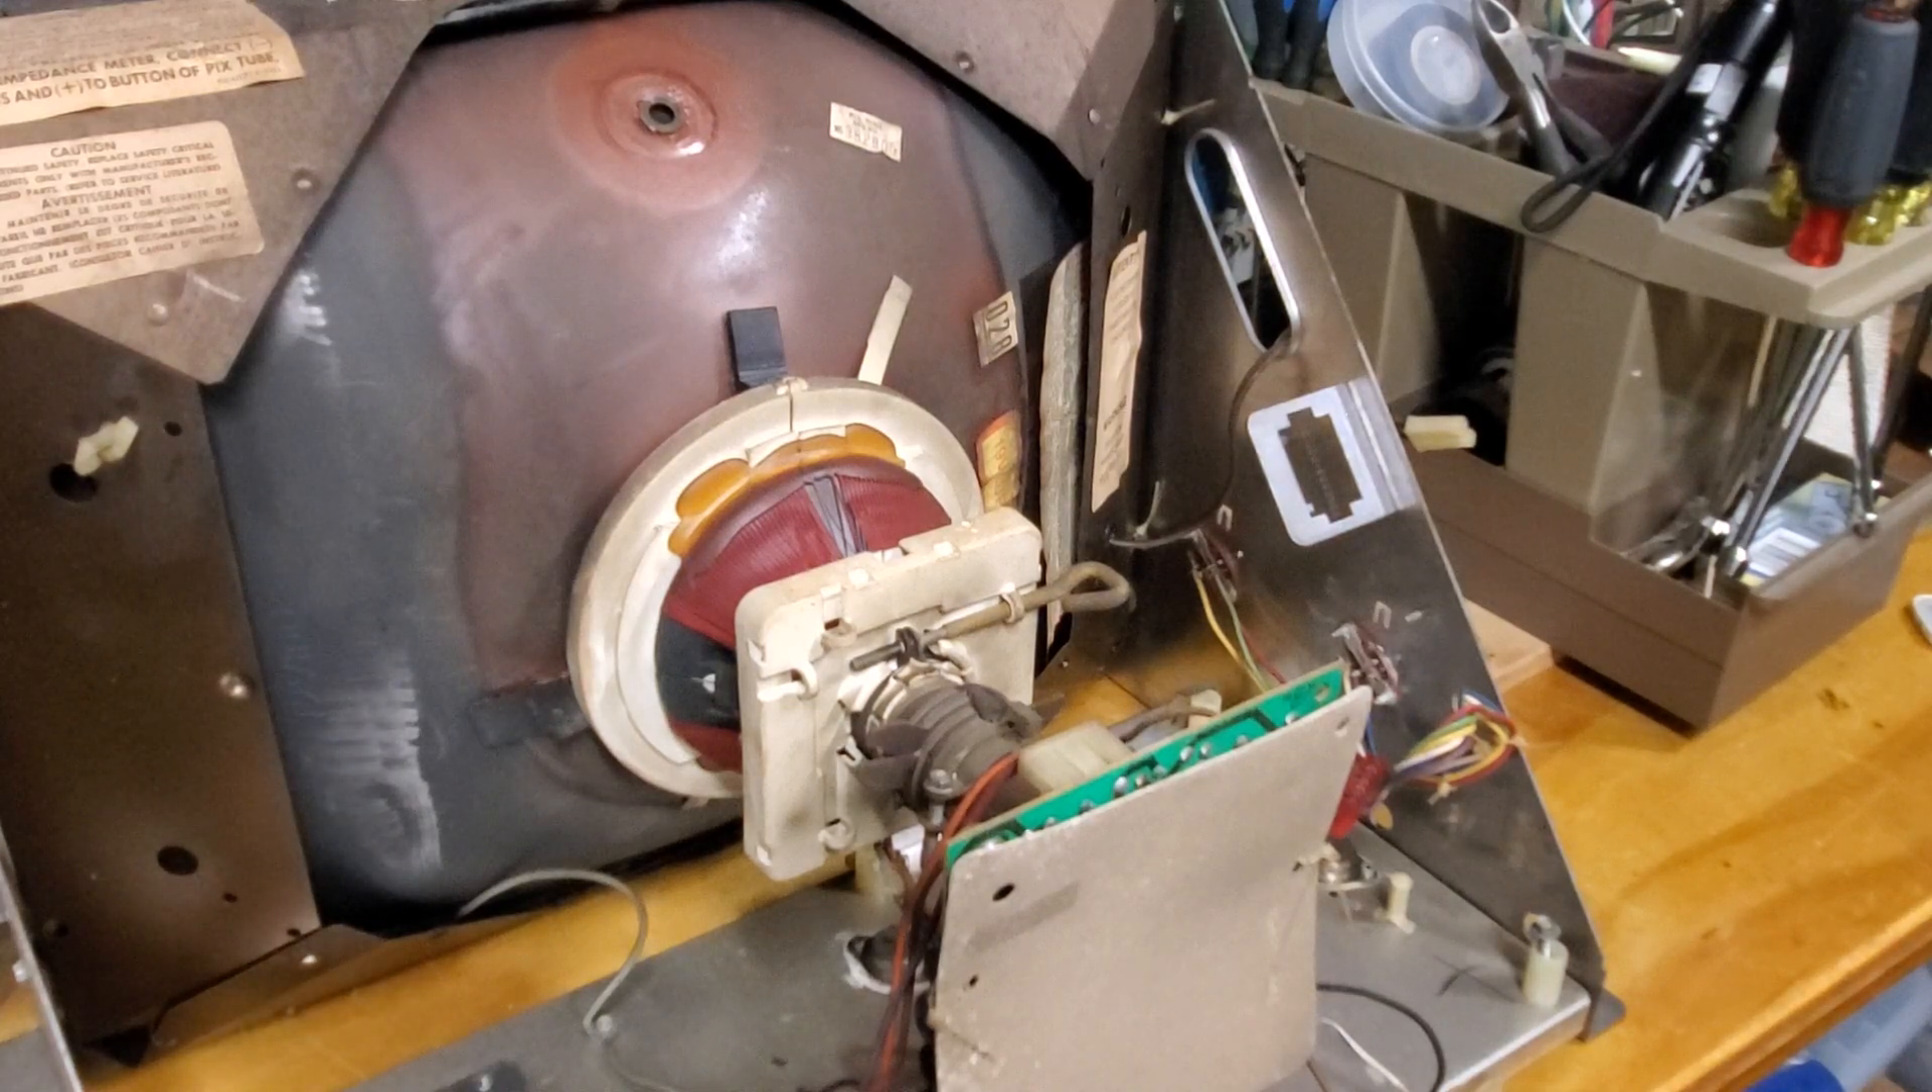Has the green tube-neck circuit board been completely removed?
No.